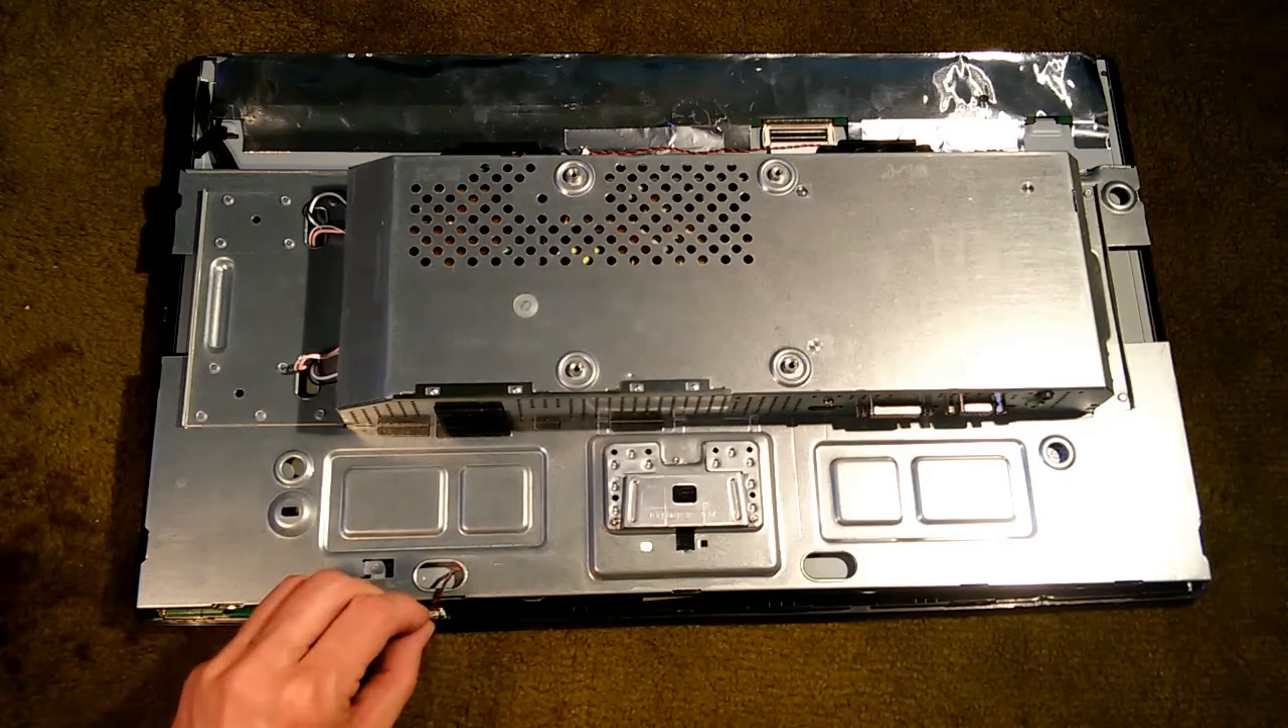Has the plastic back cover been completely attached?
No.